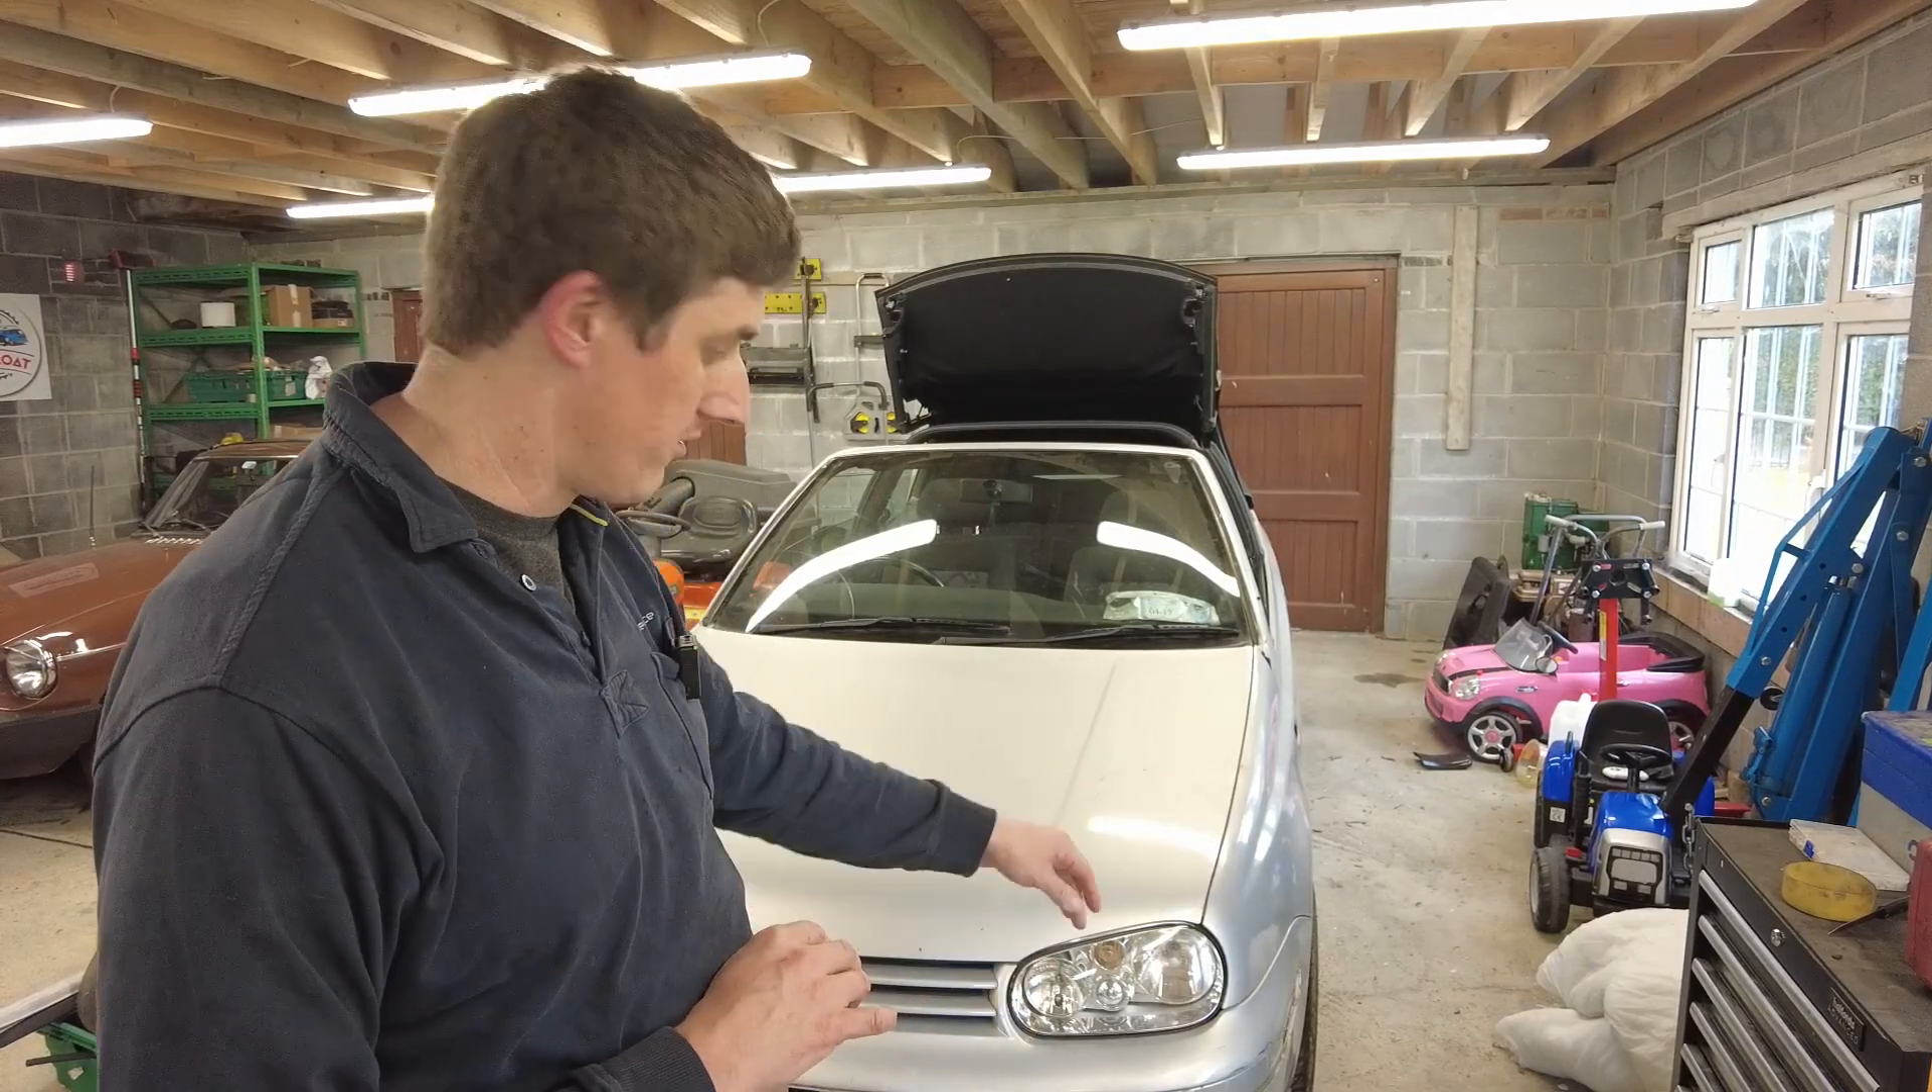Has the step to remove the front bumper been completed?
No.